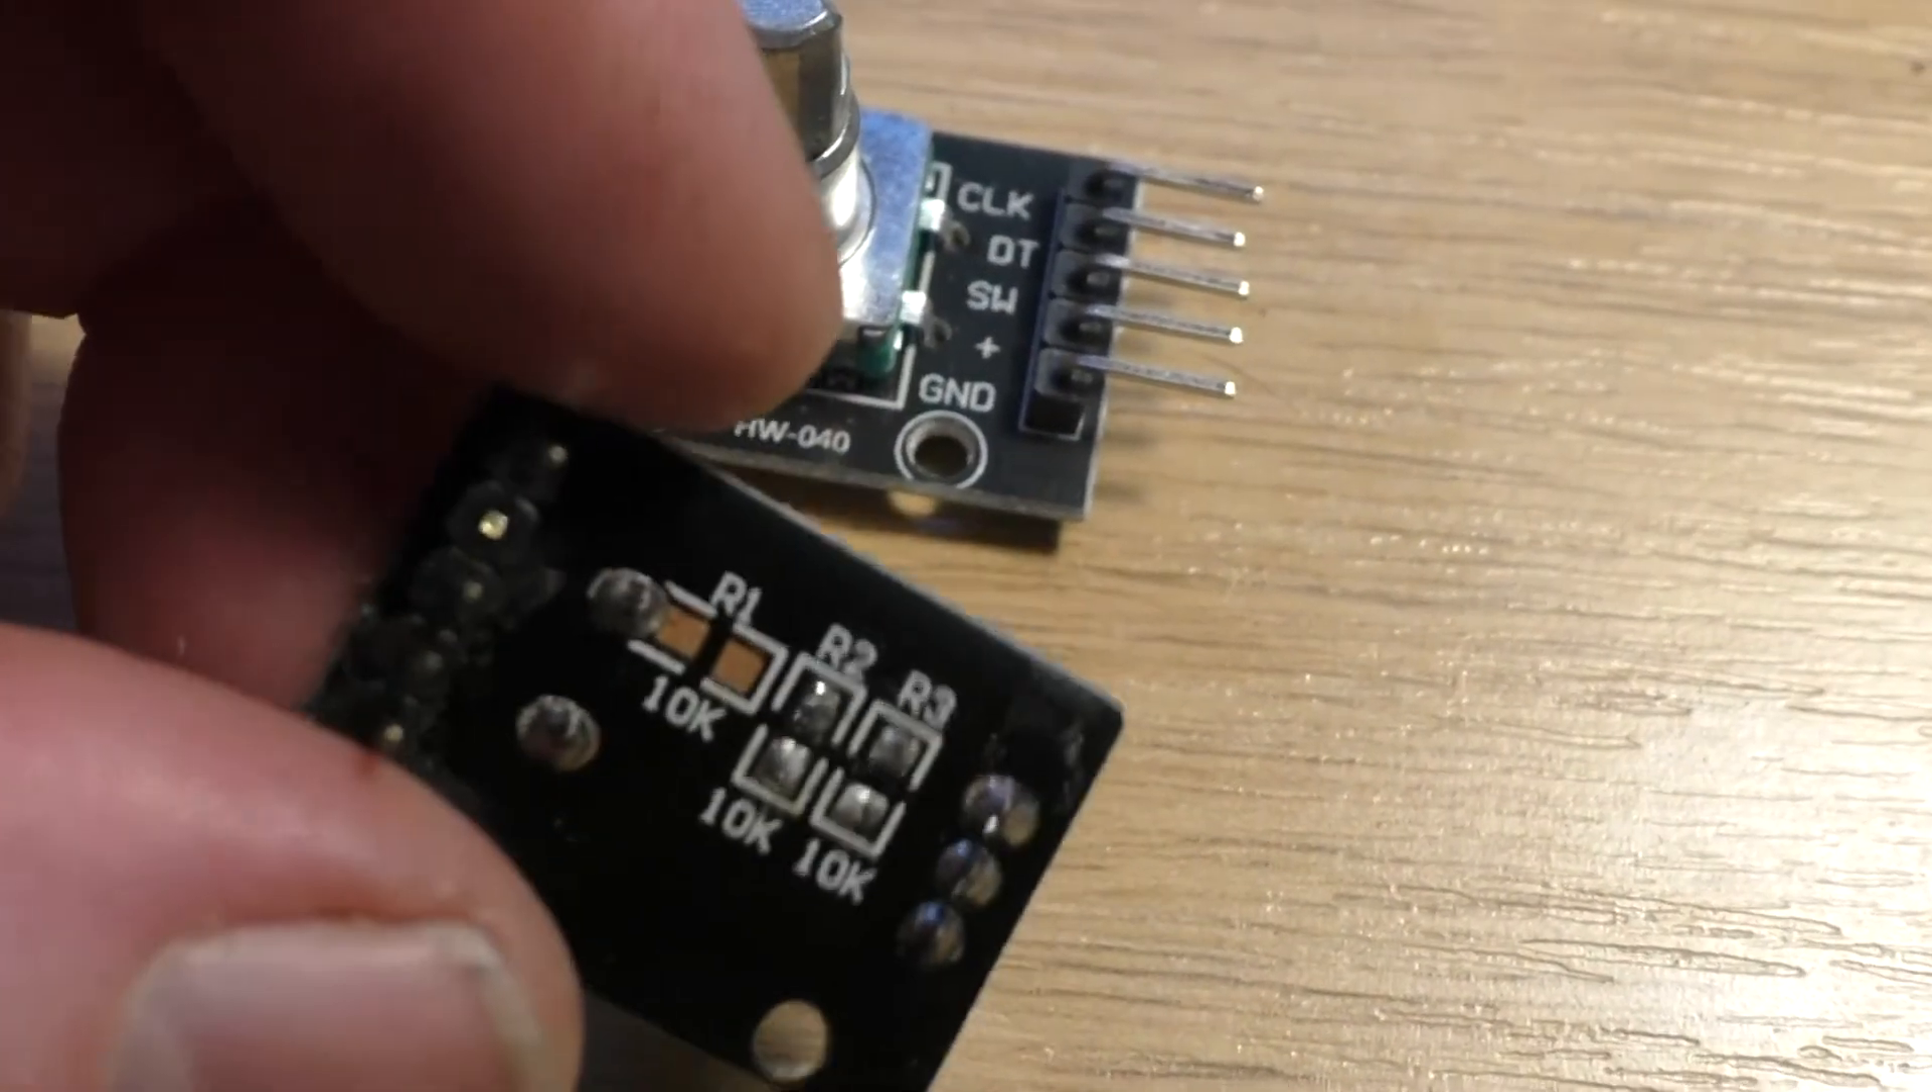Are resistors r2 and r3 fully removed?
Yes.